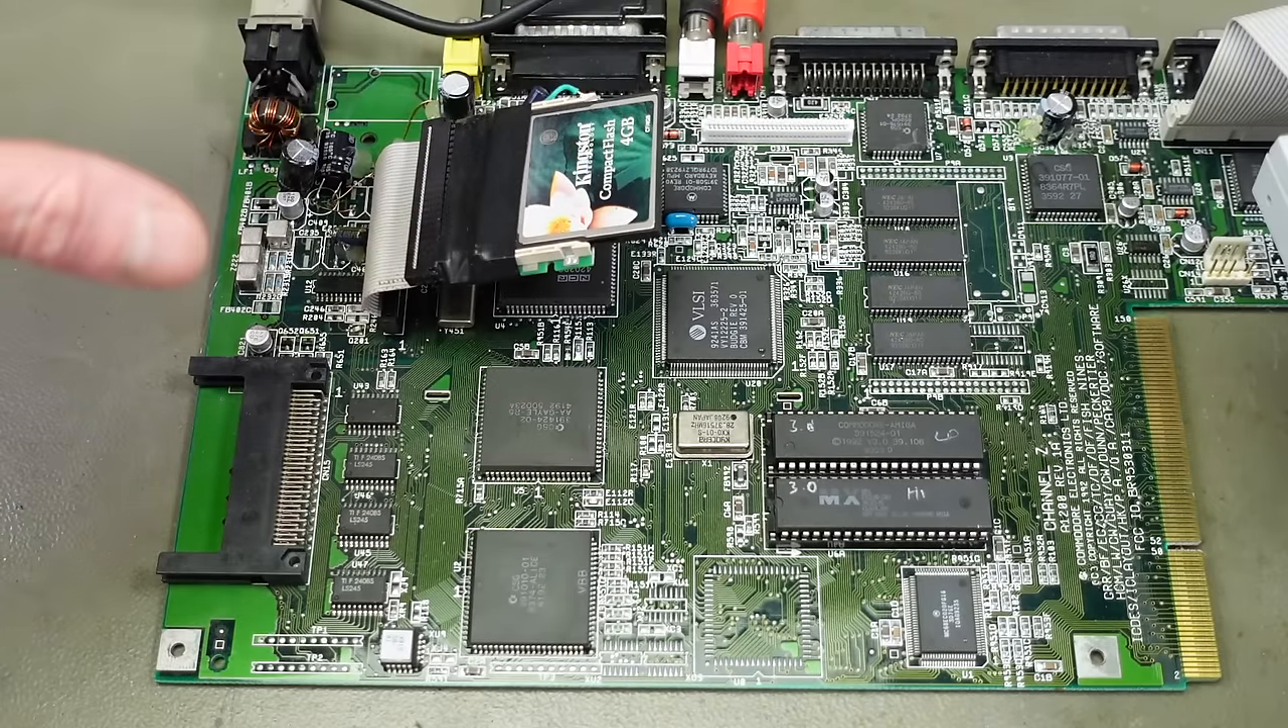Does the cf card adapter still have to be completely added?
No.